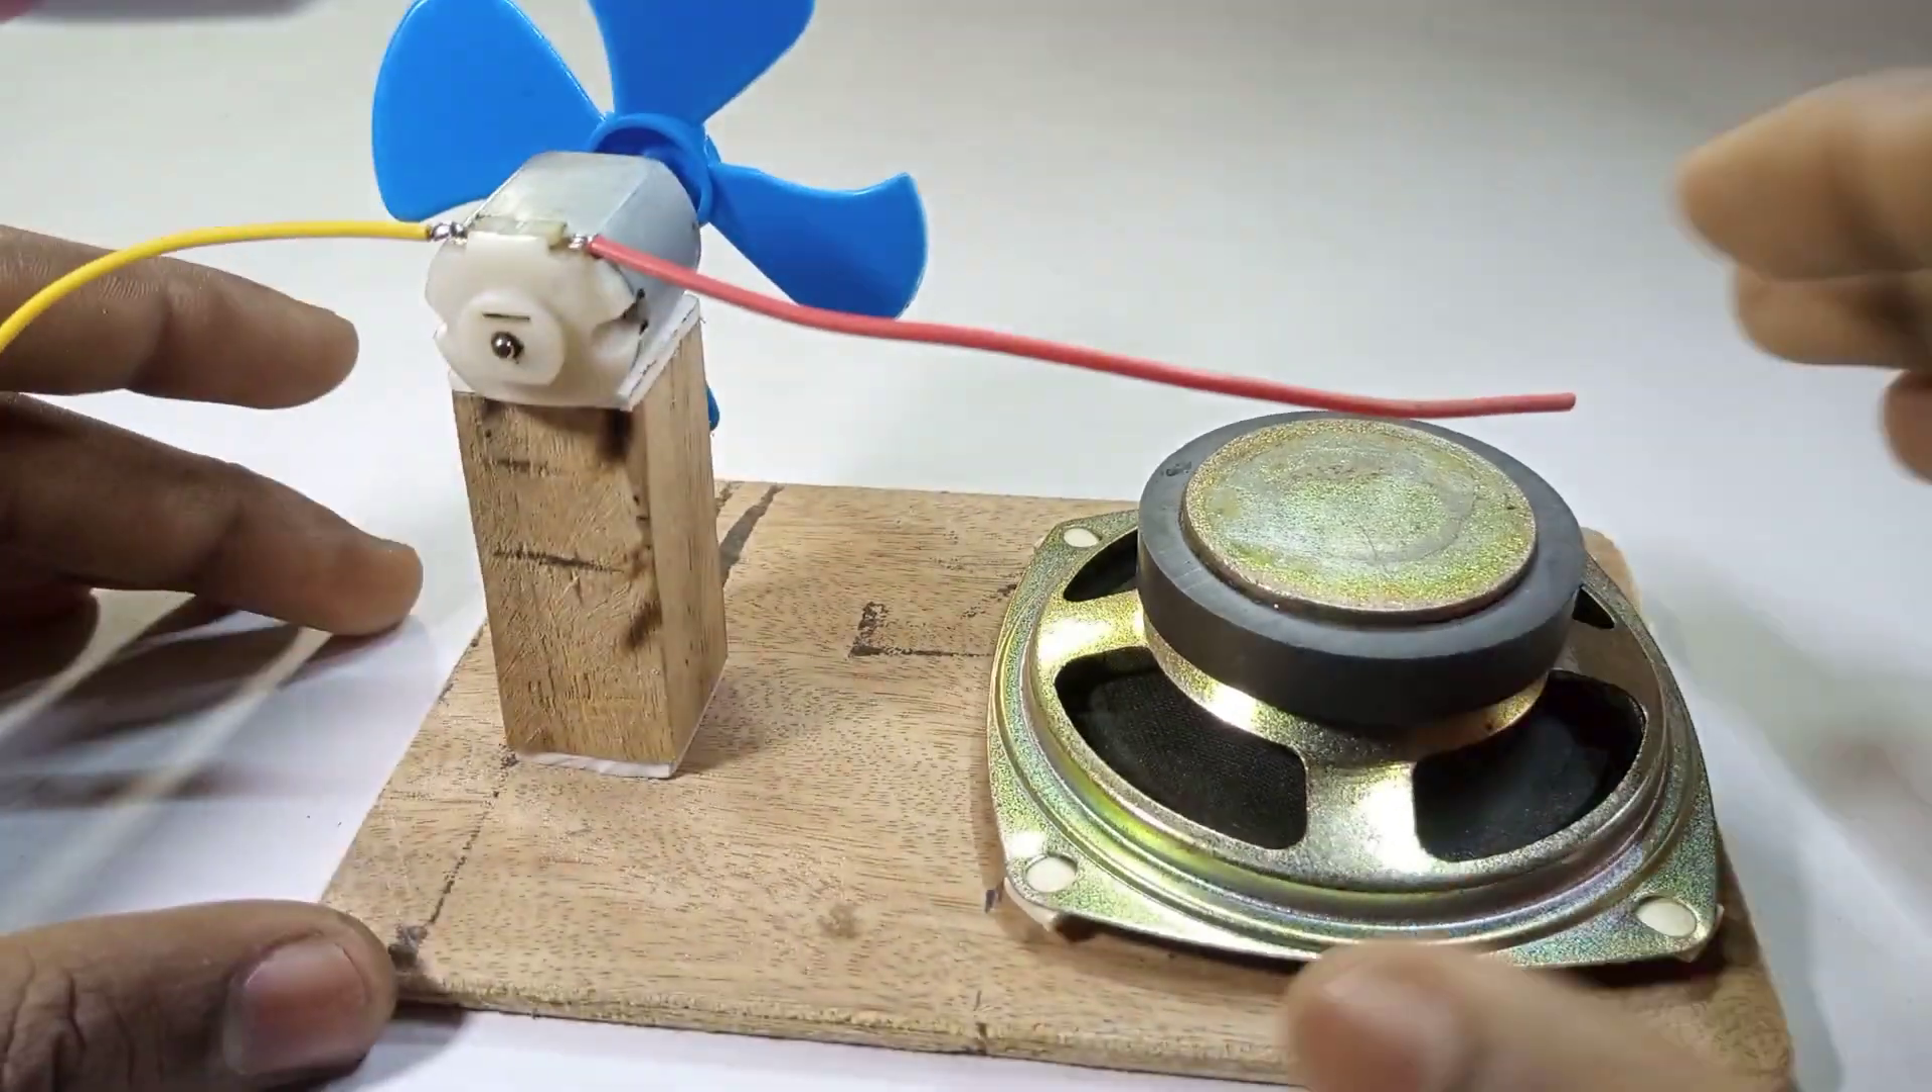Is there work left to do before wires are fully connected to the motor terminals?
No.